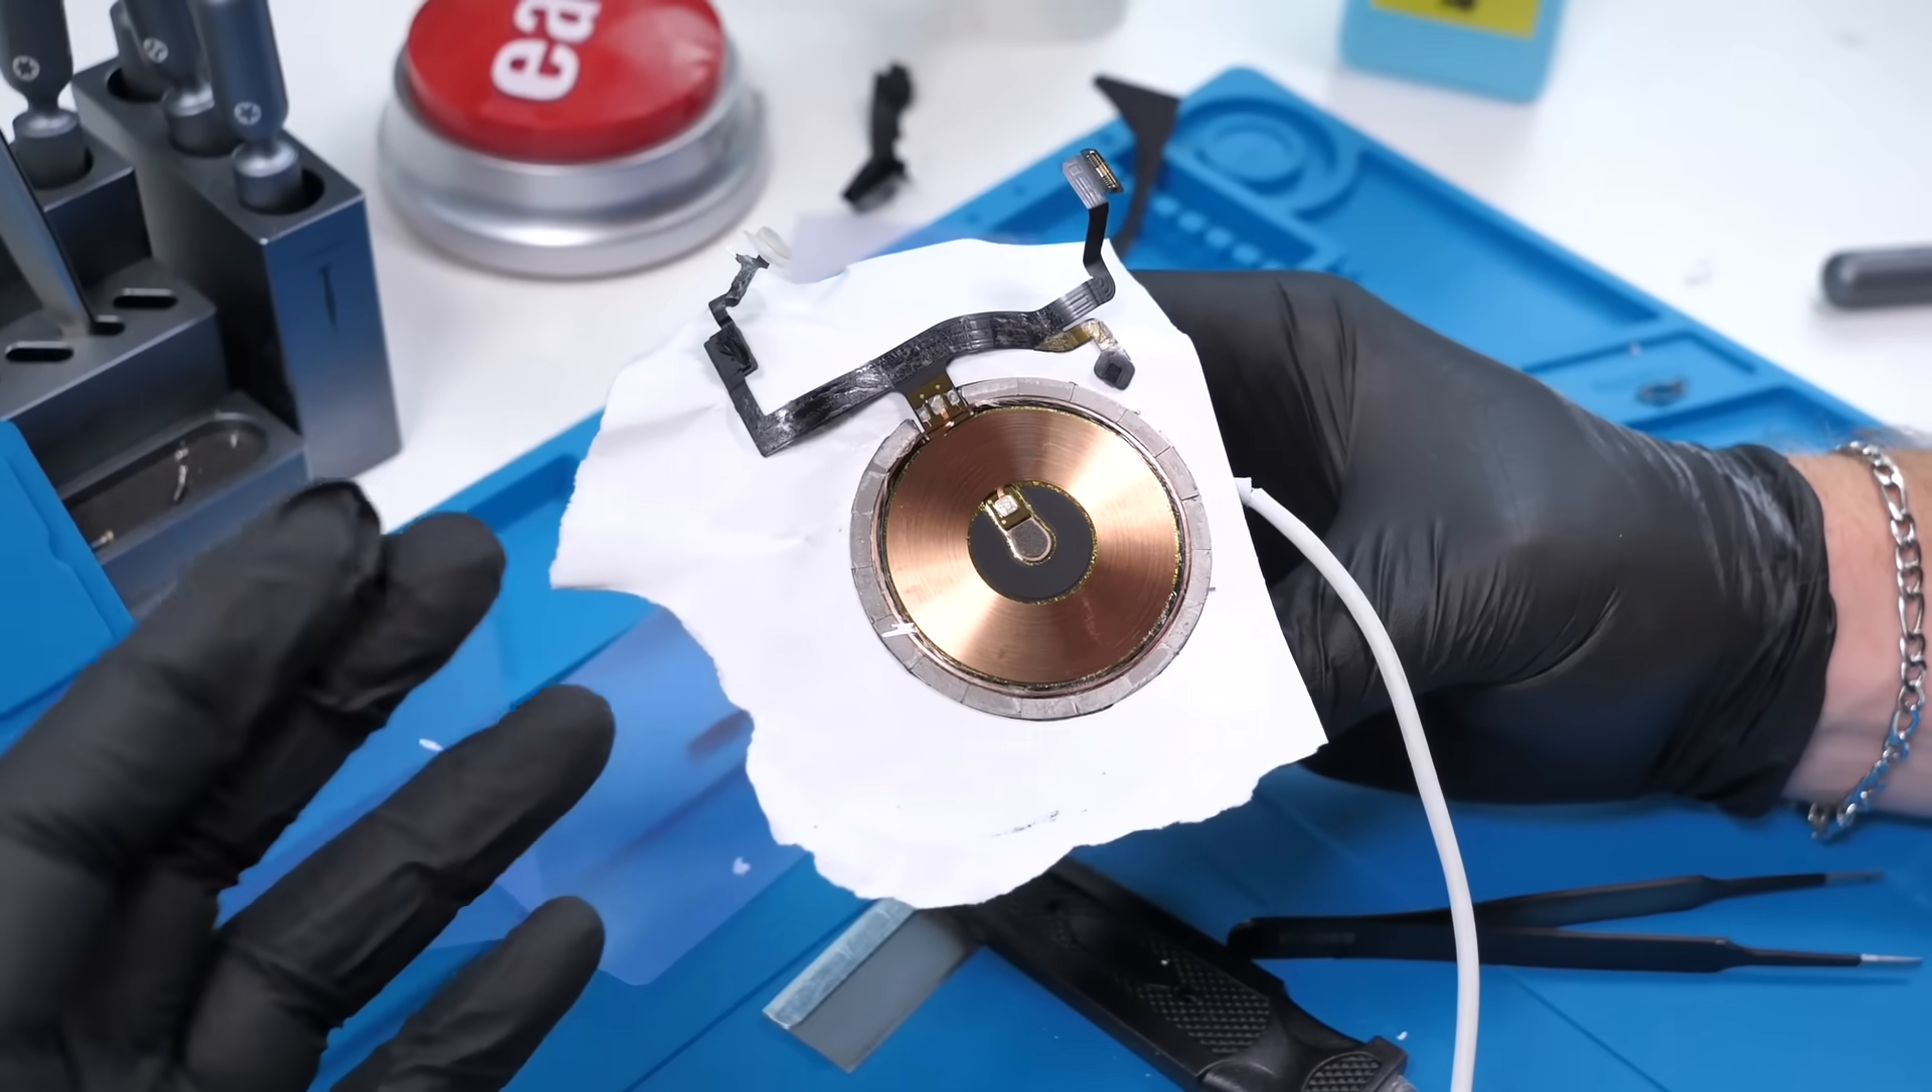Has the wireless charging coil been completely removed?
Yes.